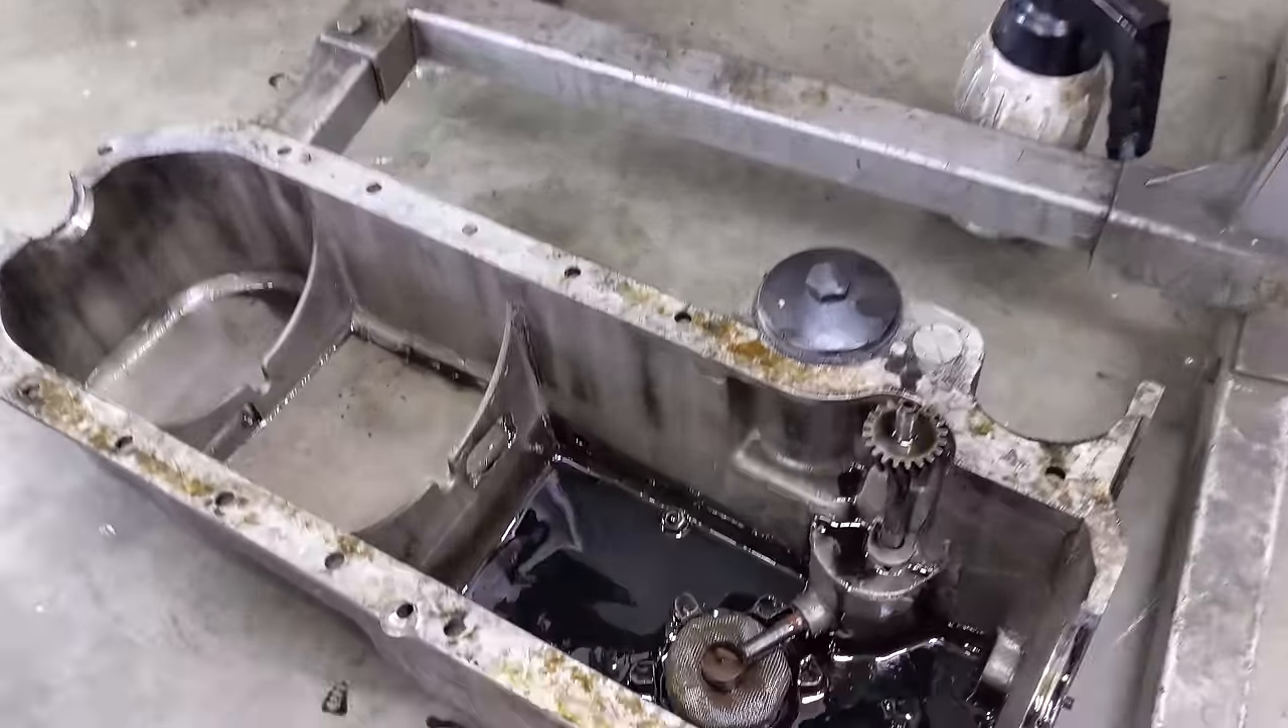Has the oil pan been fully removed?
Yes.